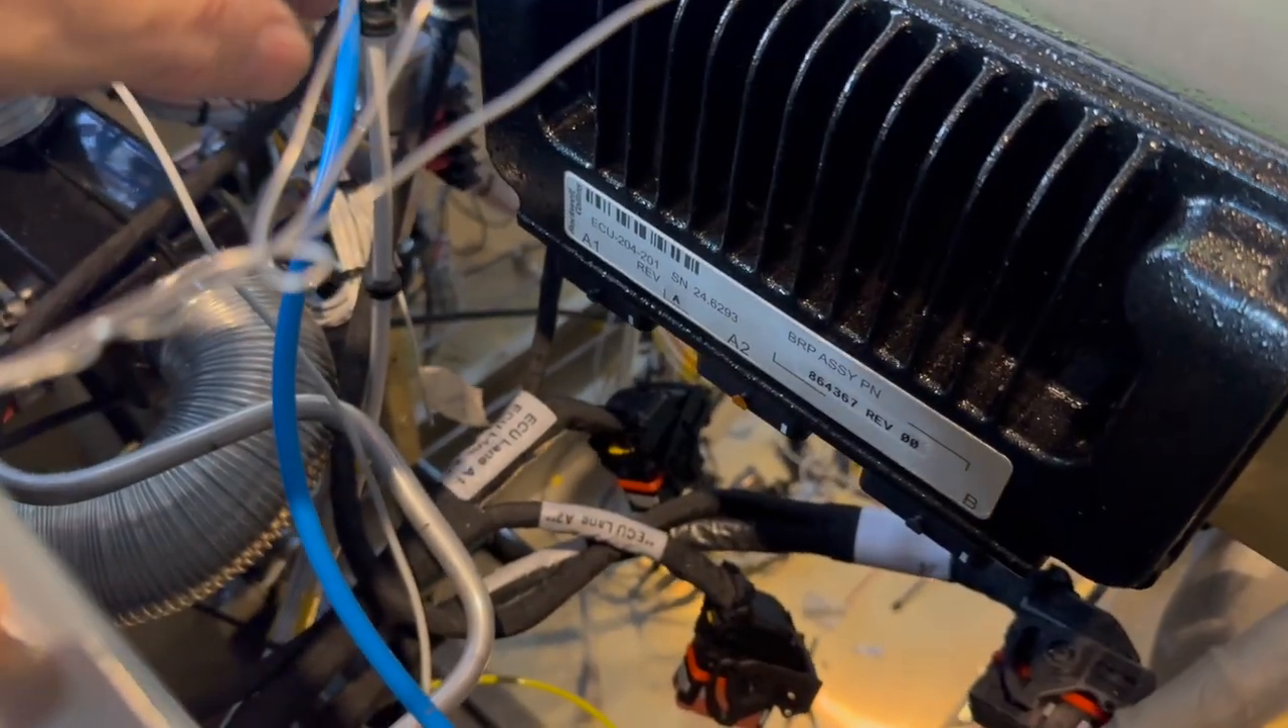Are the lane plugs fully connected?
No.